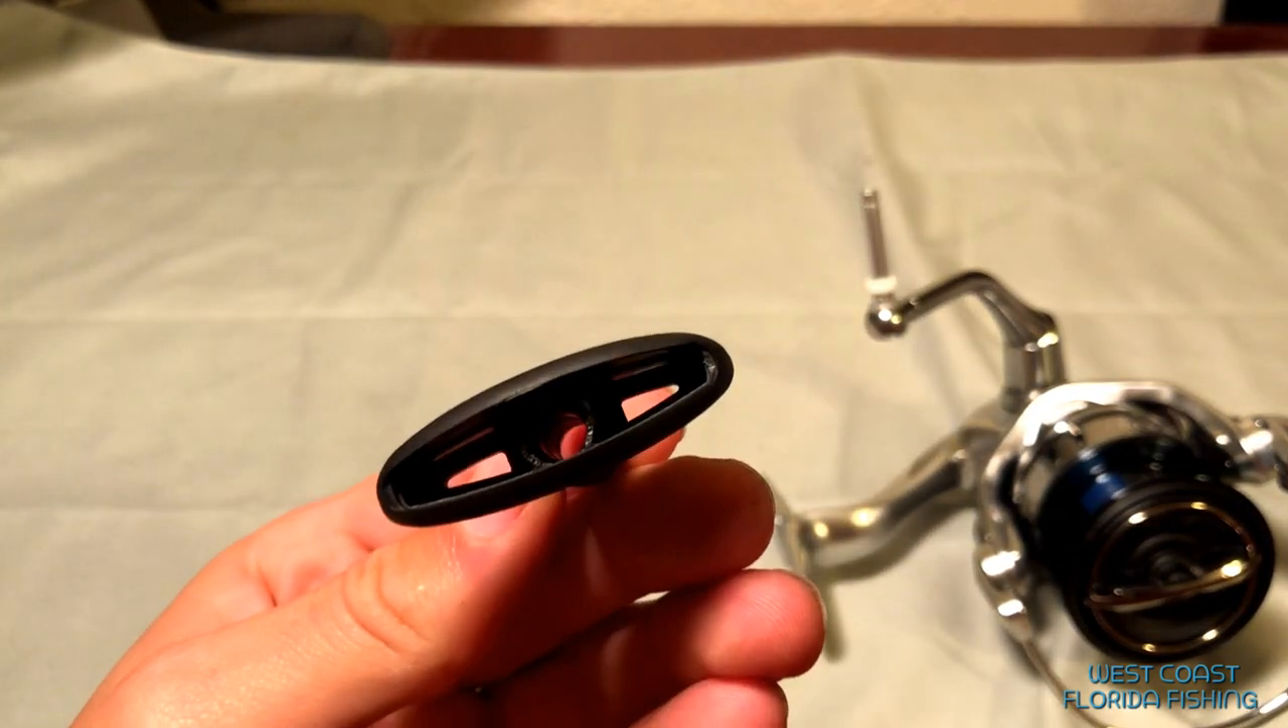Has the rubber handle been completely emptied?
Yes.